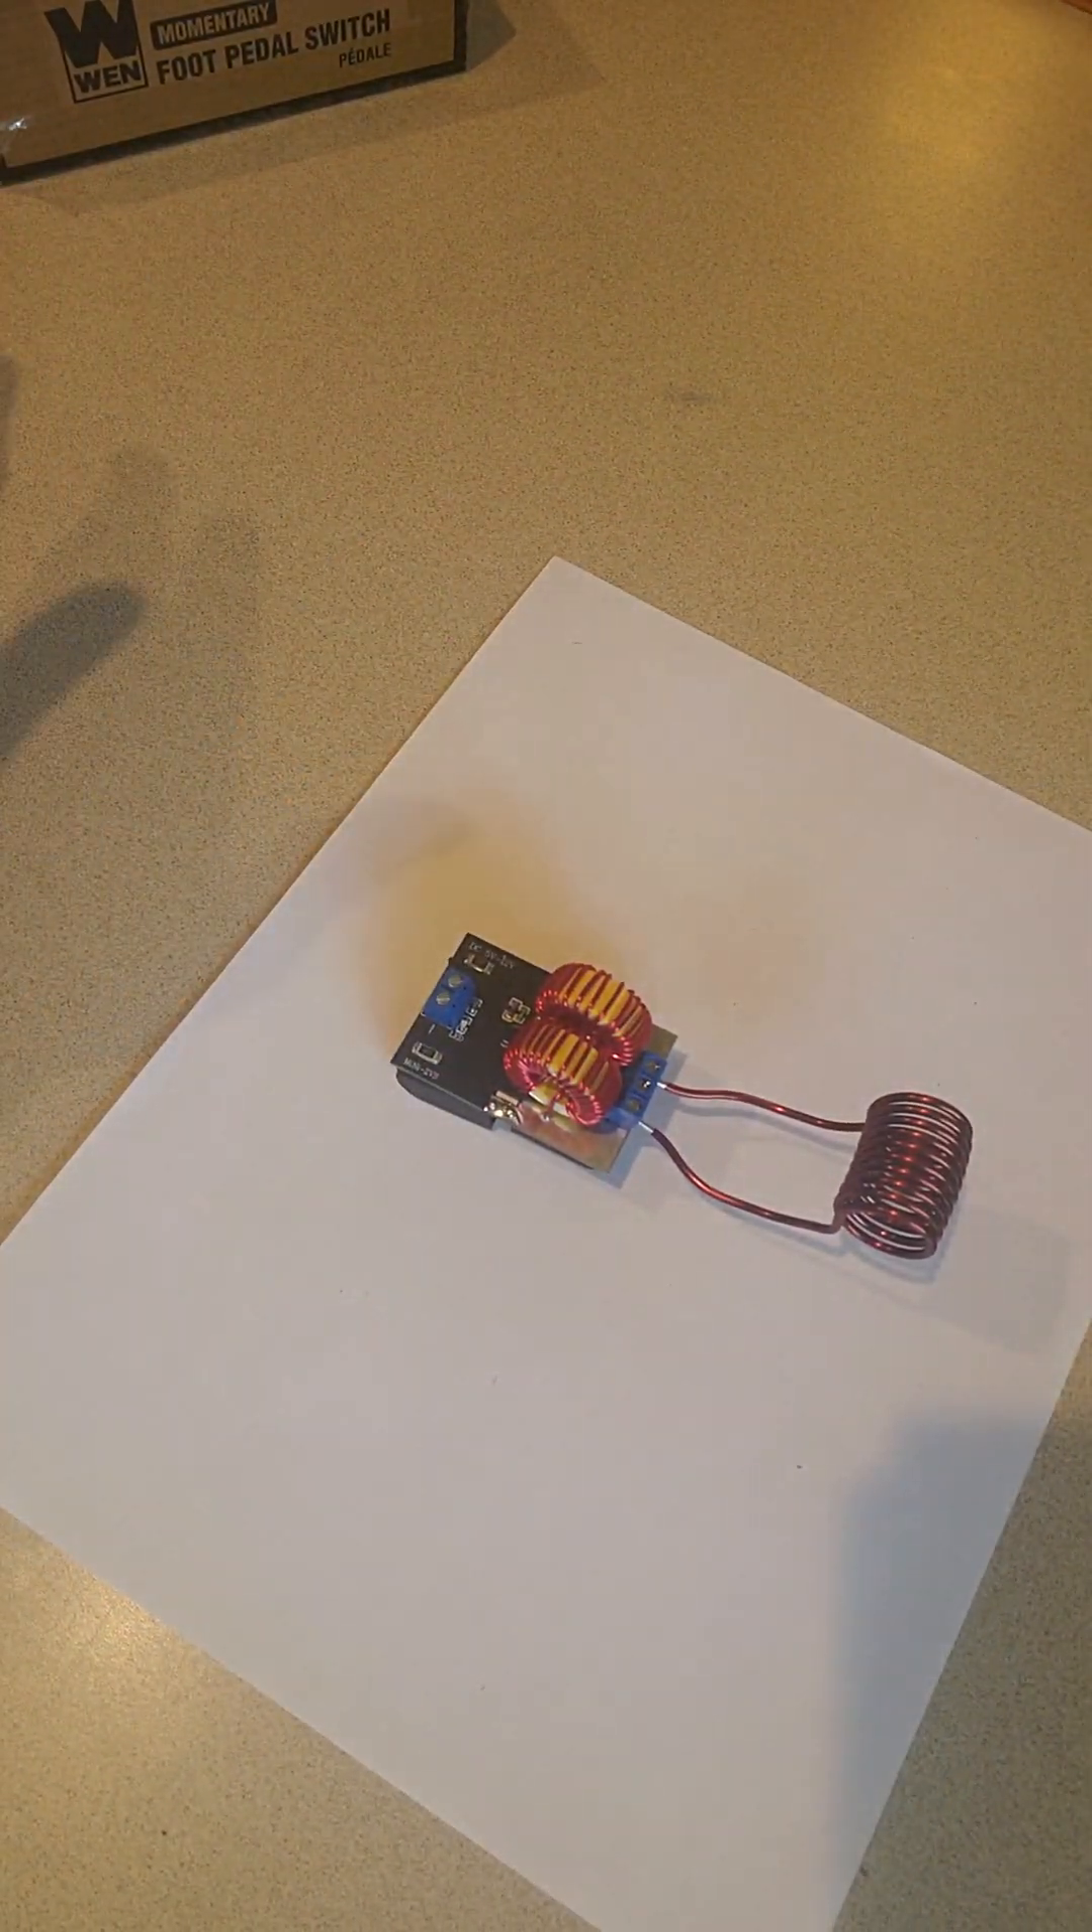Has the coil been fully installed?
Yes.